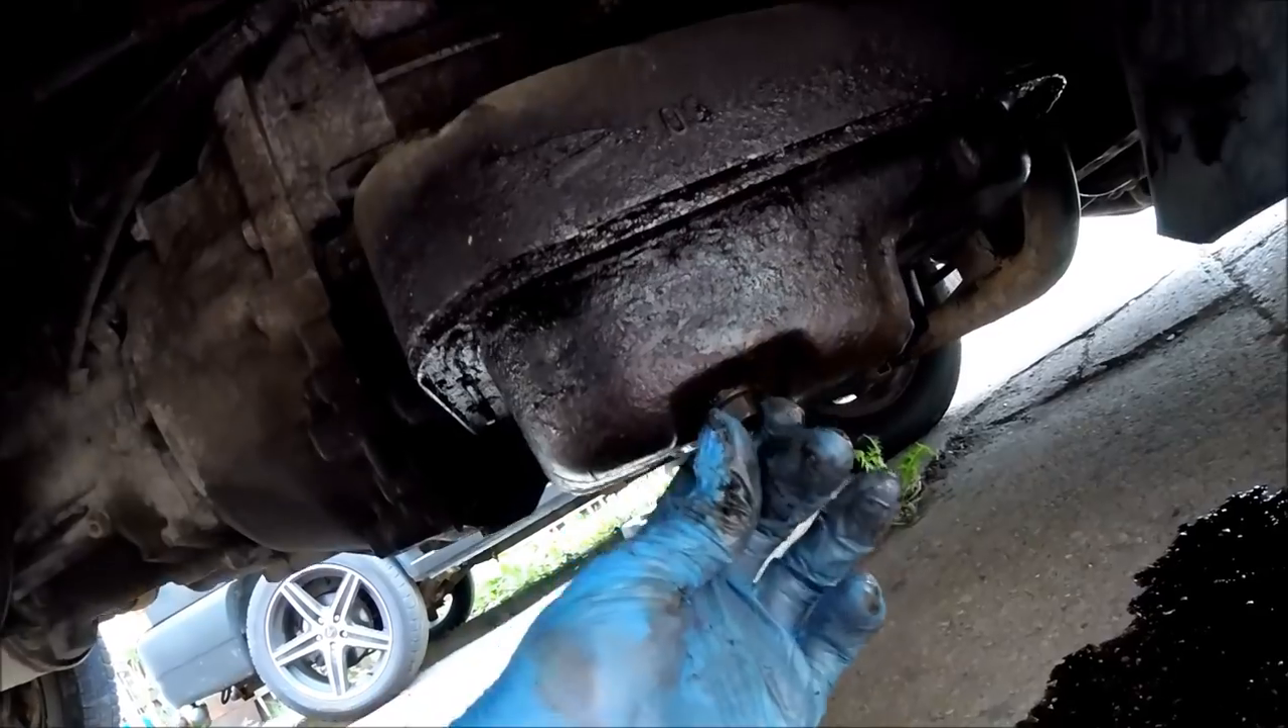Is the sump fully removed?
No.